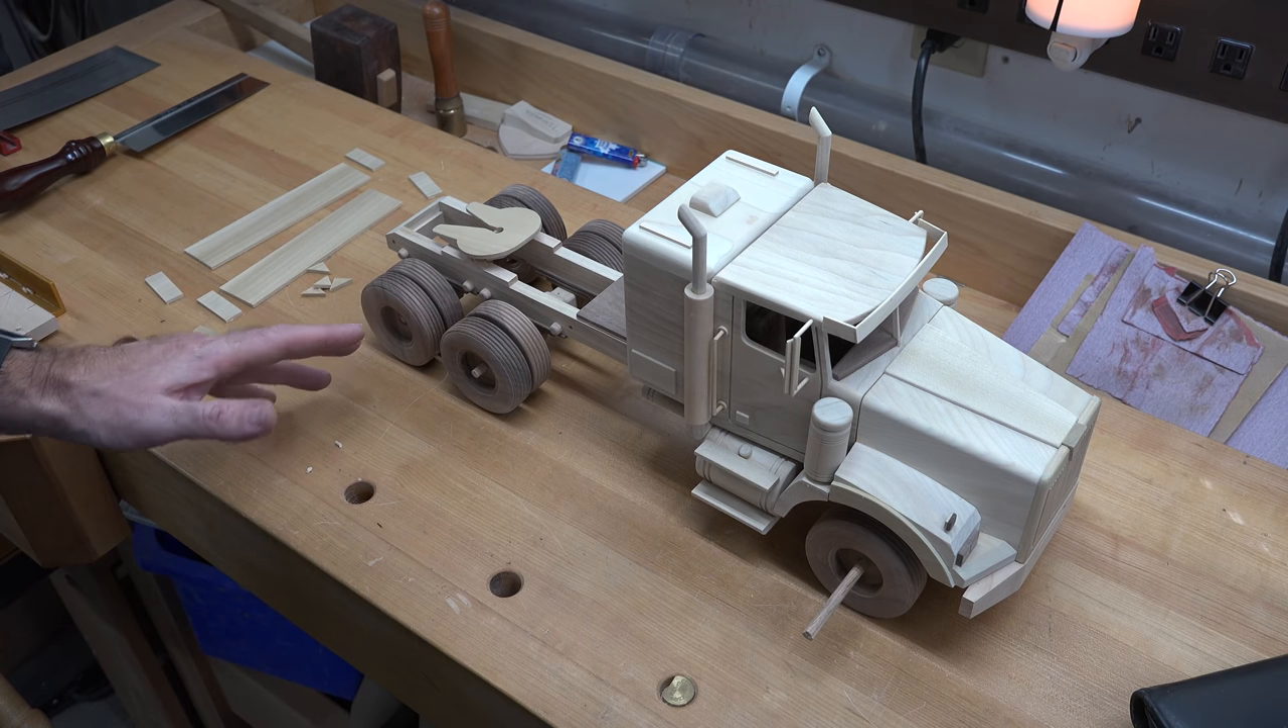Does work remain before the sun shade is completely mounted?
No.